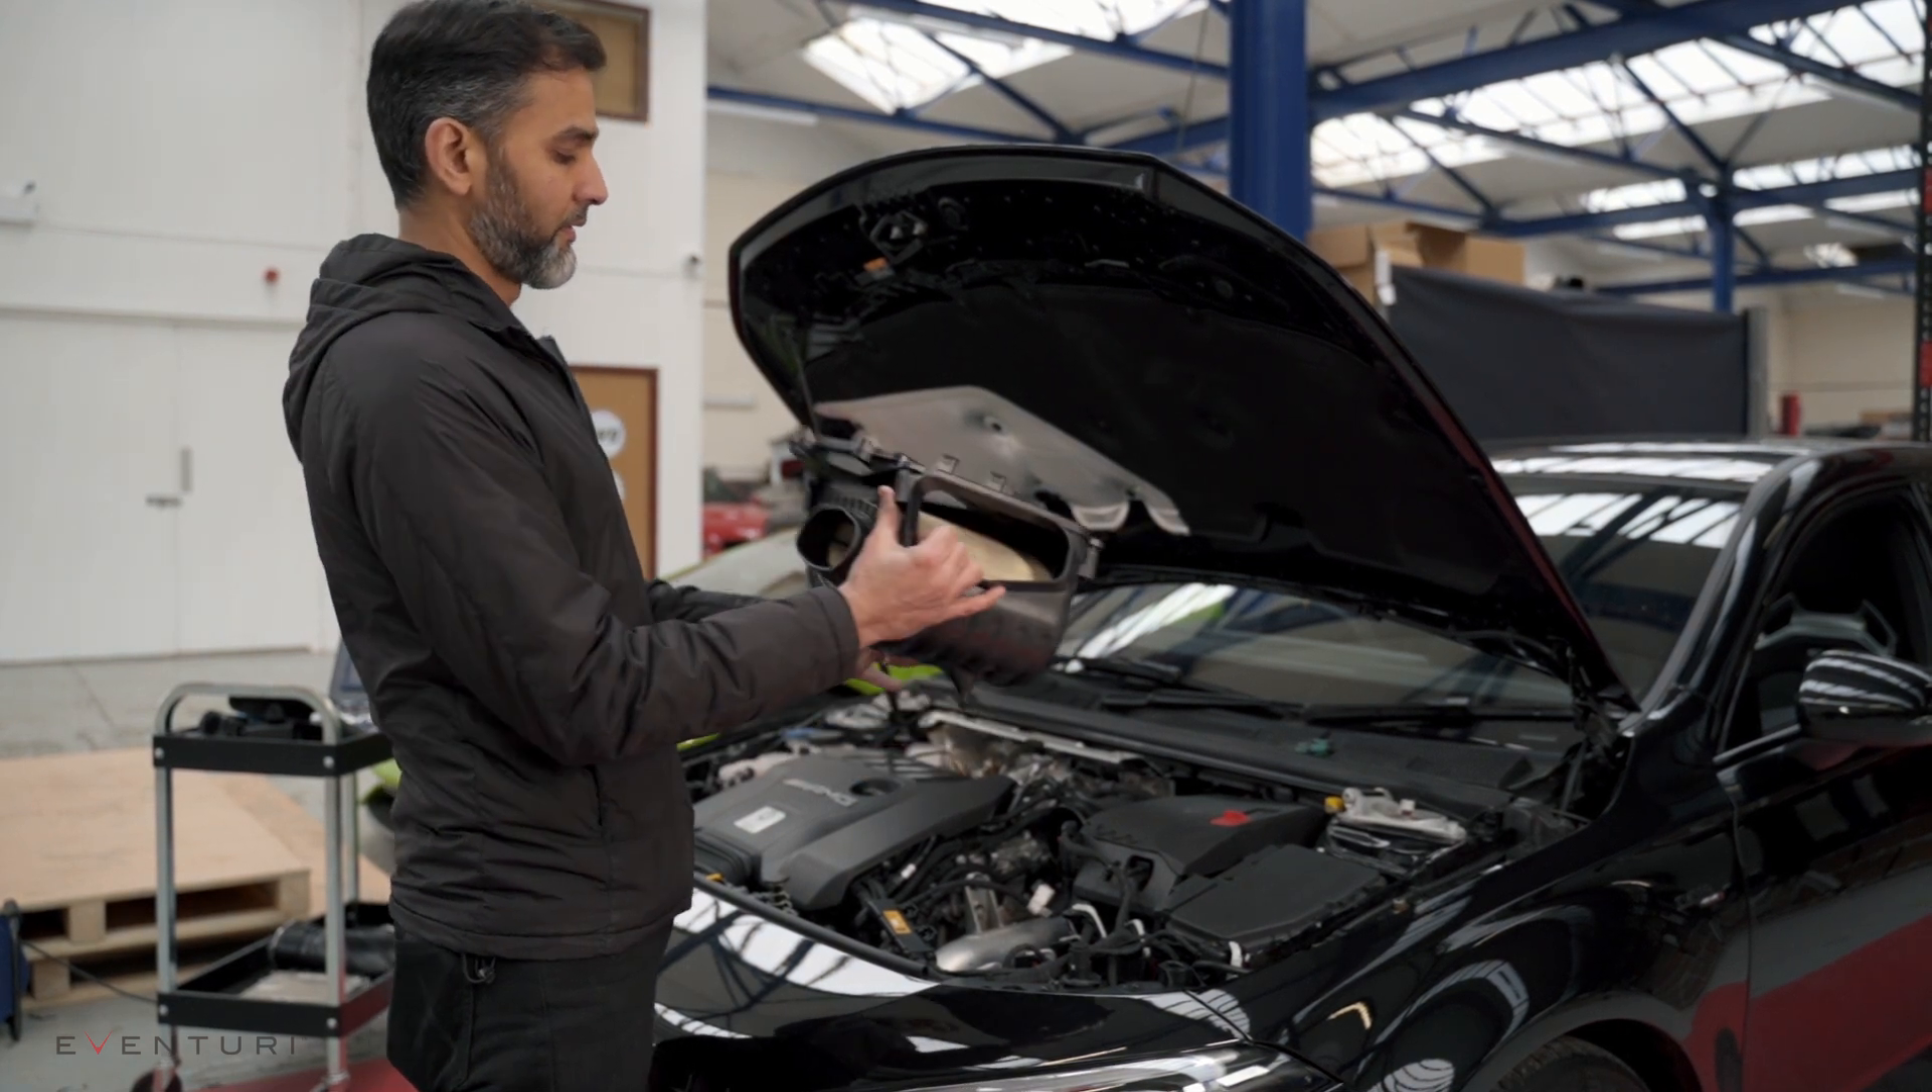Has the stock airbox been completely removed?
Yes.